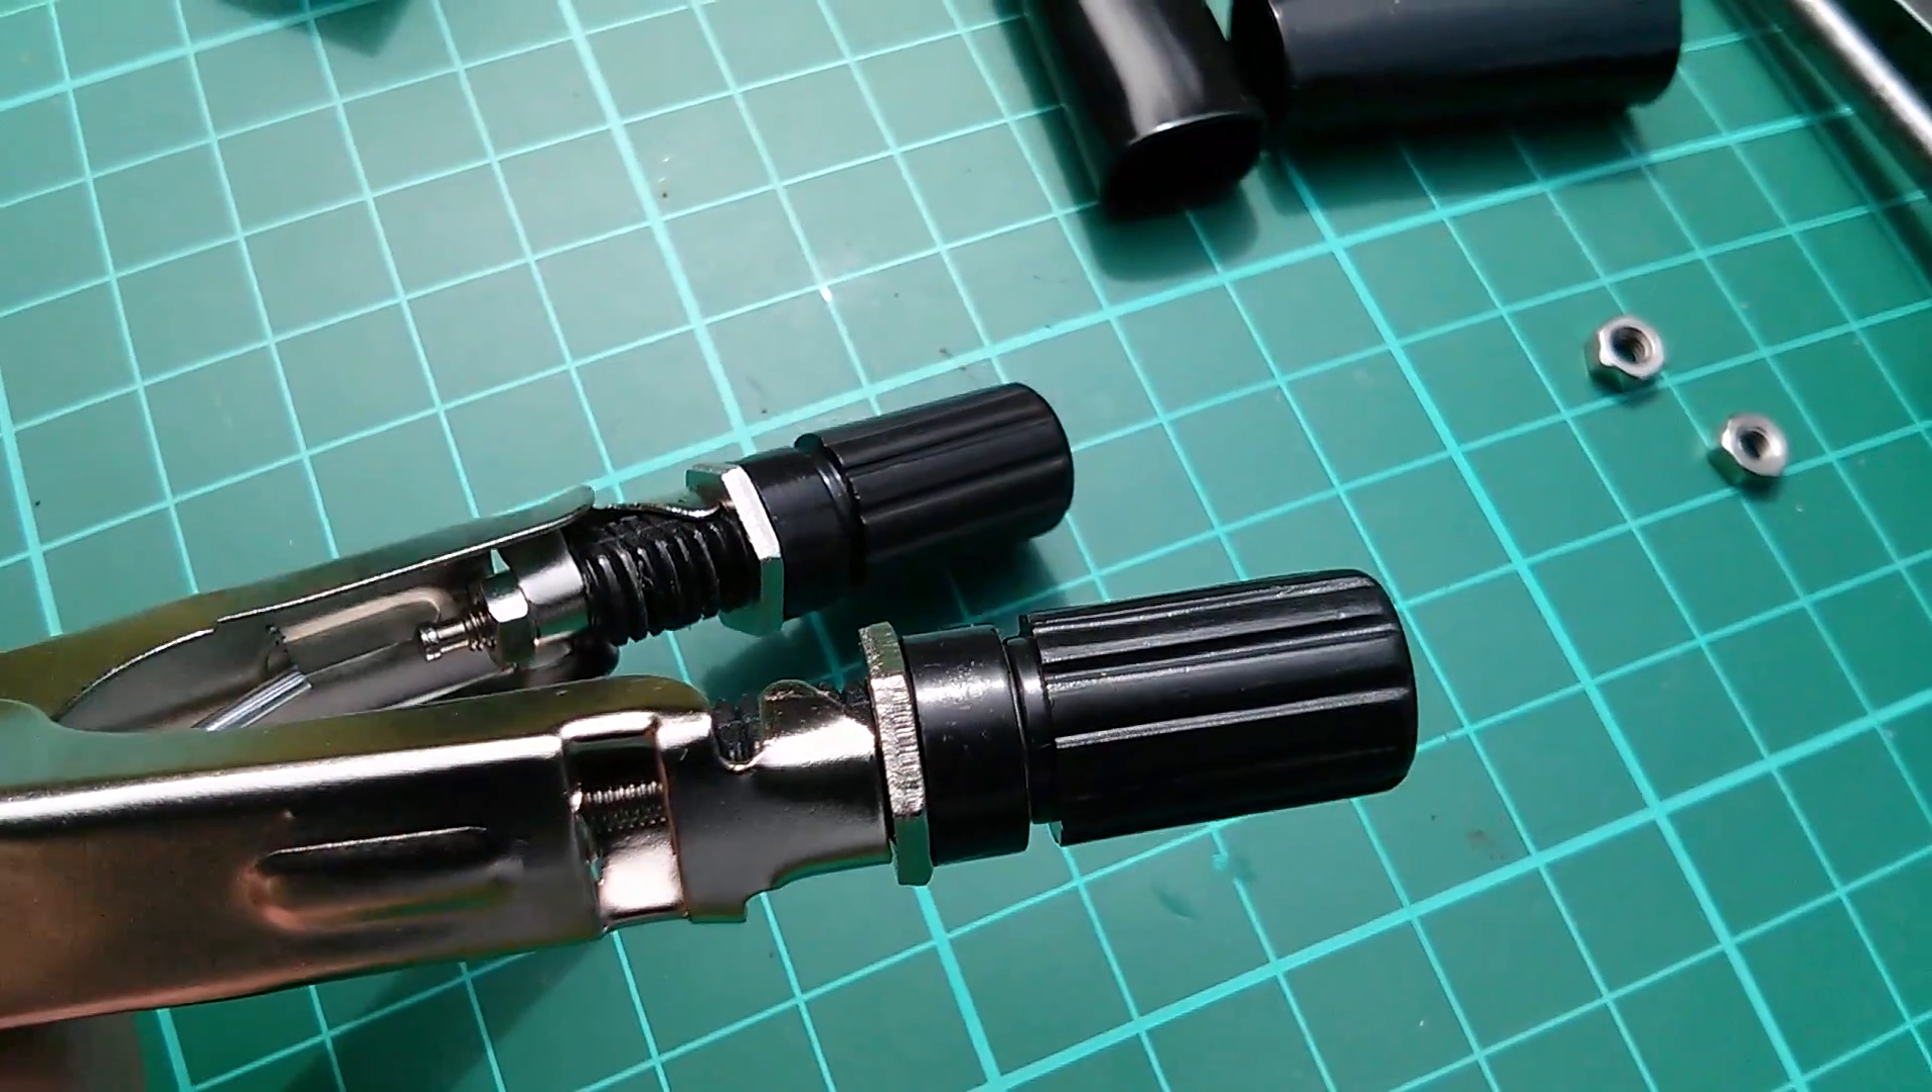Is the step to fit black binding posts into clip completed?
Yes.